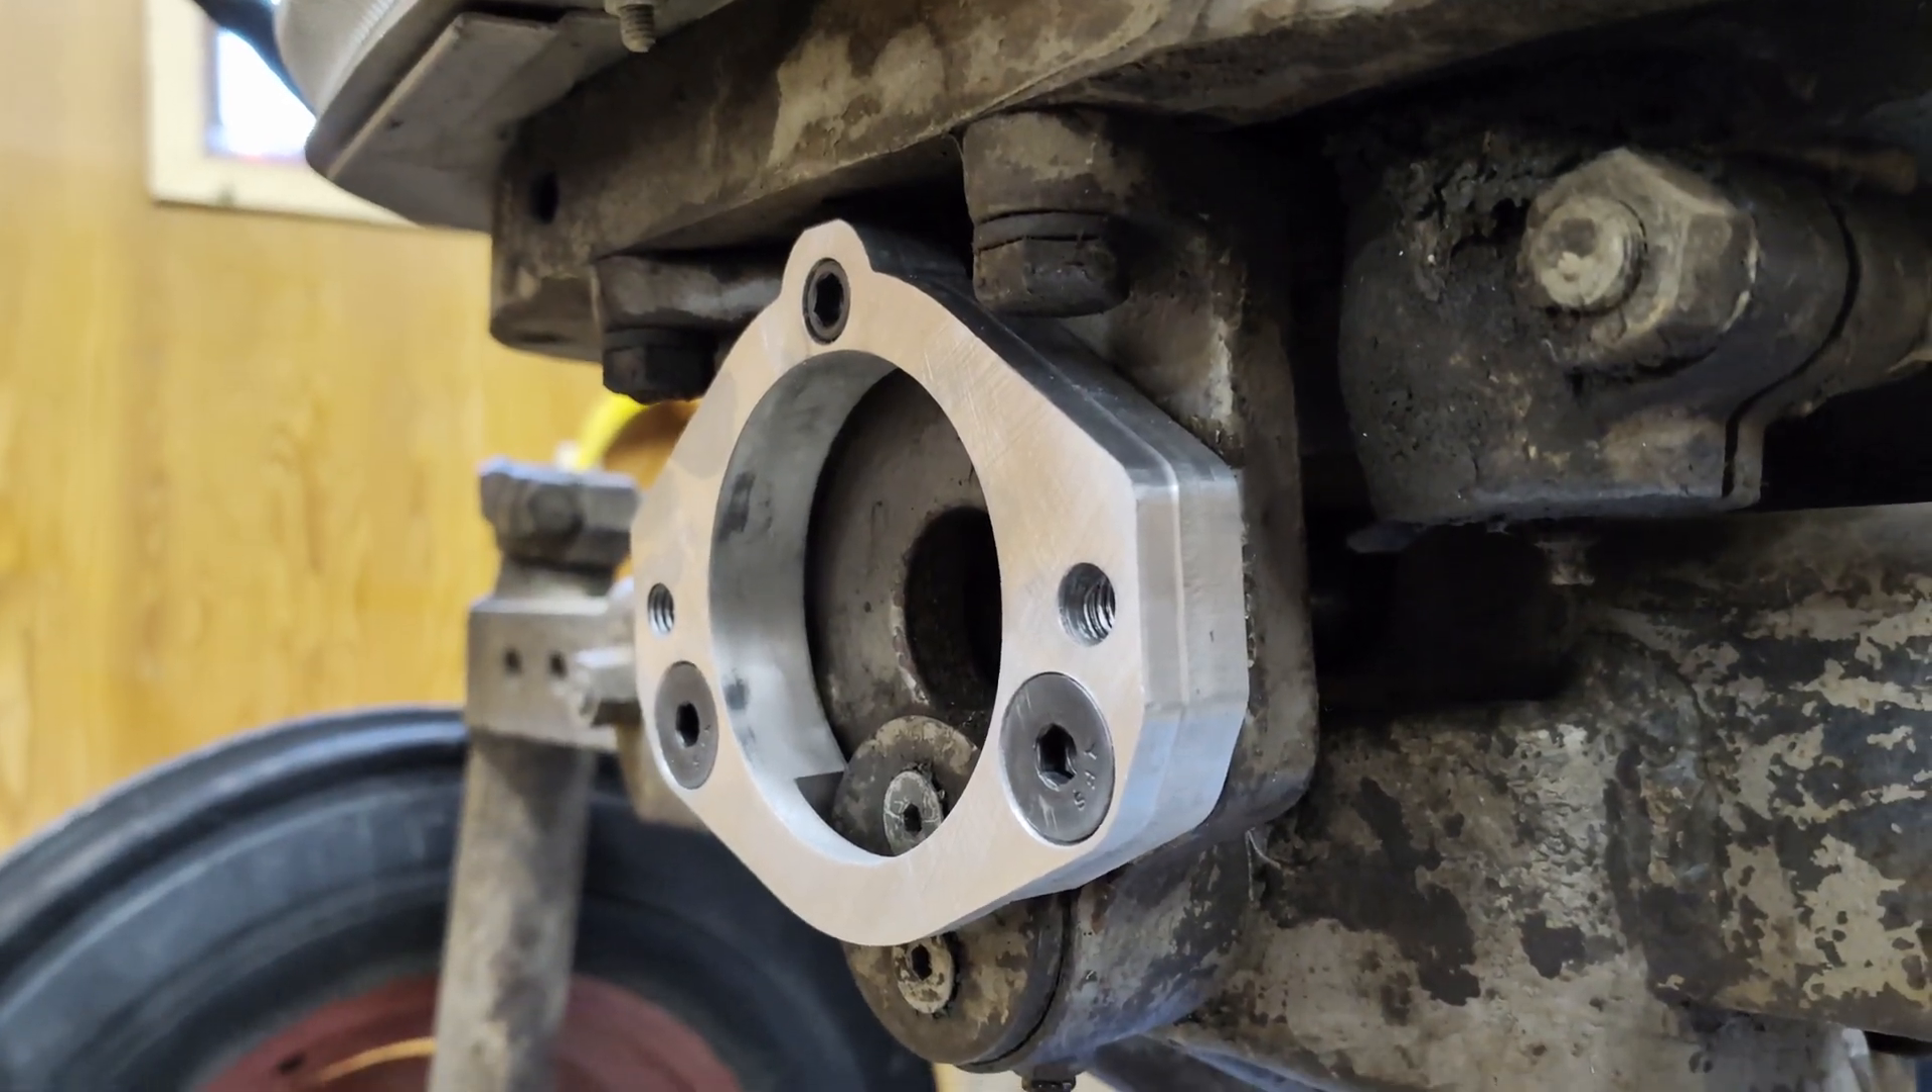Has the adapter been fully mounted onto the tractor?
Yes.